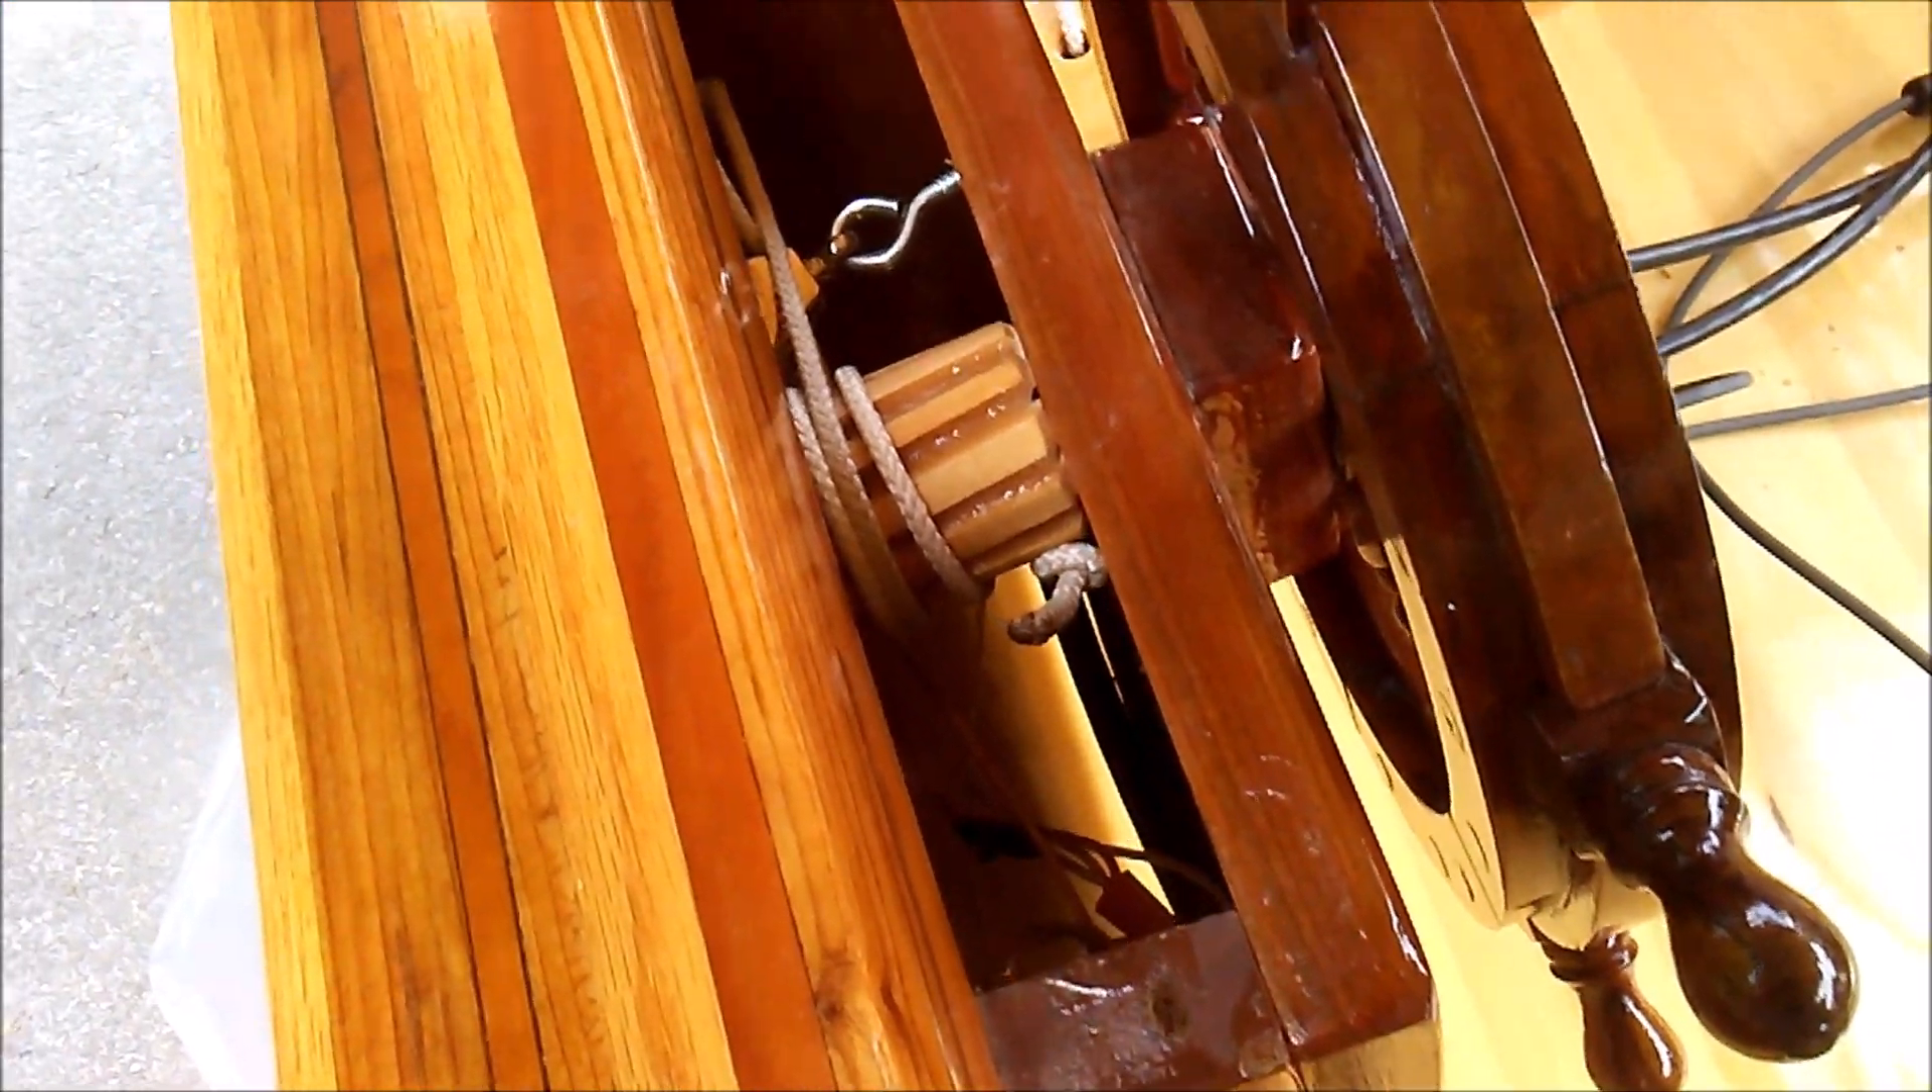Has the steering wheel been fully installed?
Yes.